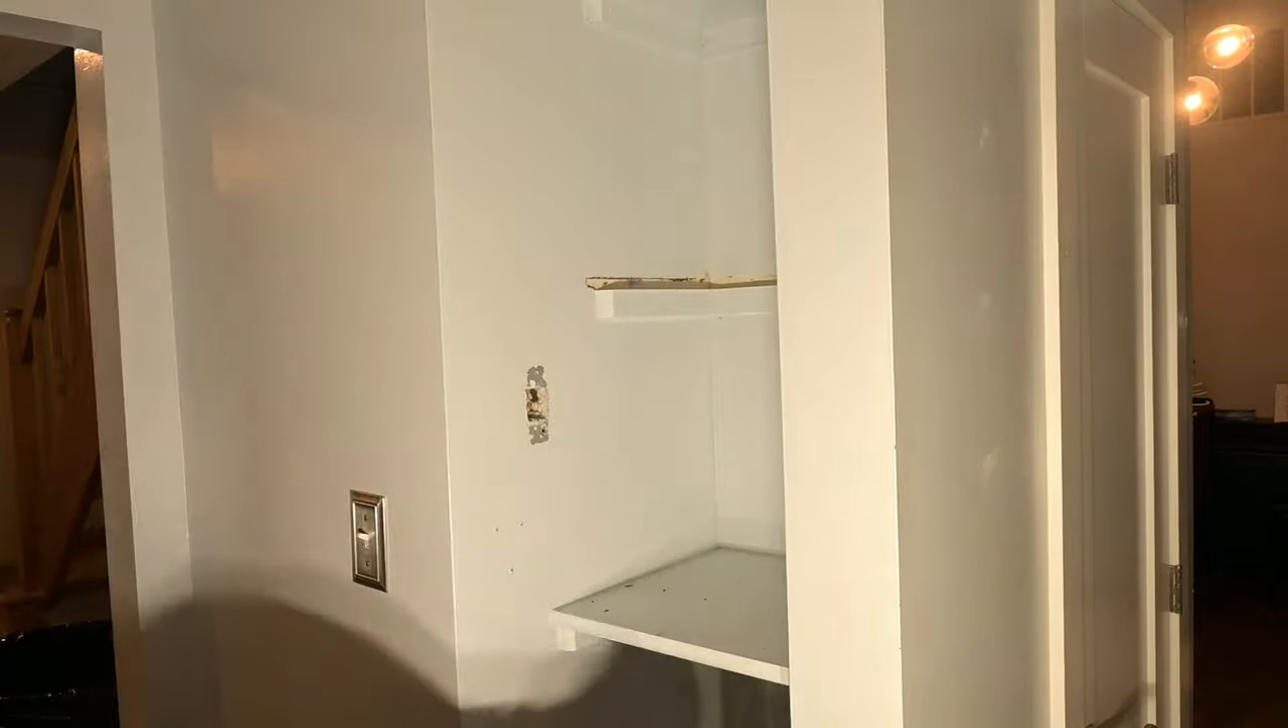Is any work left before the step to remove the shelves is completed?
Yes.